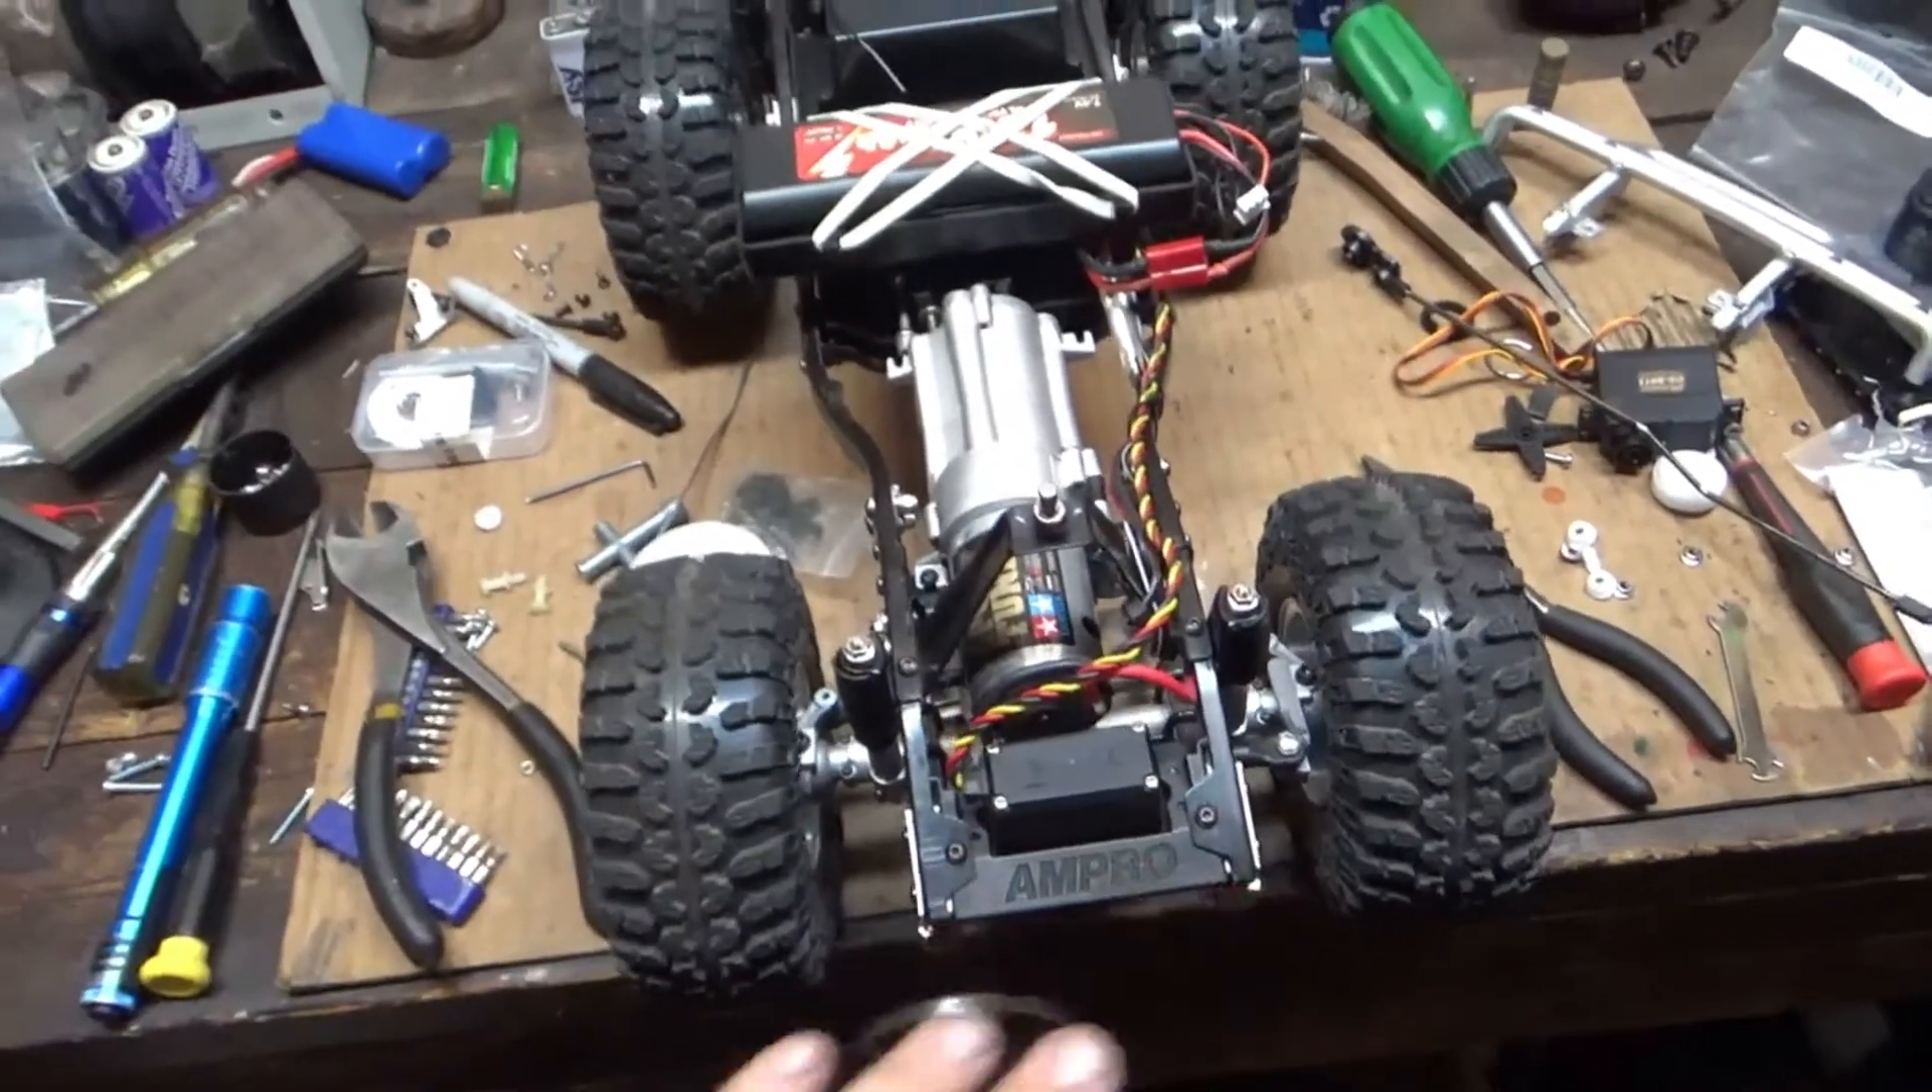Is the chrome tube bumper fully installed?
No.